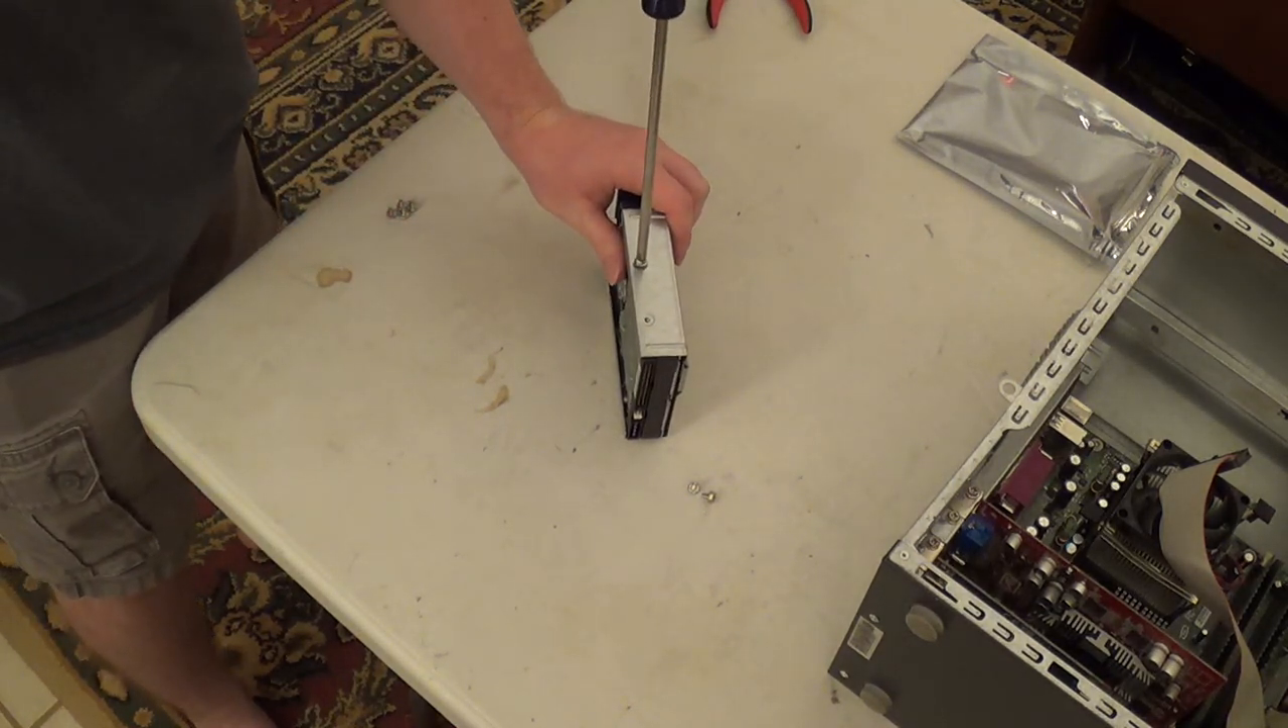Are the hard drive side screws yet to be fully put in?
Yes.